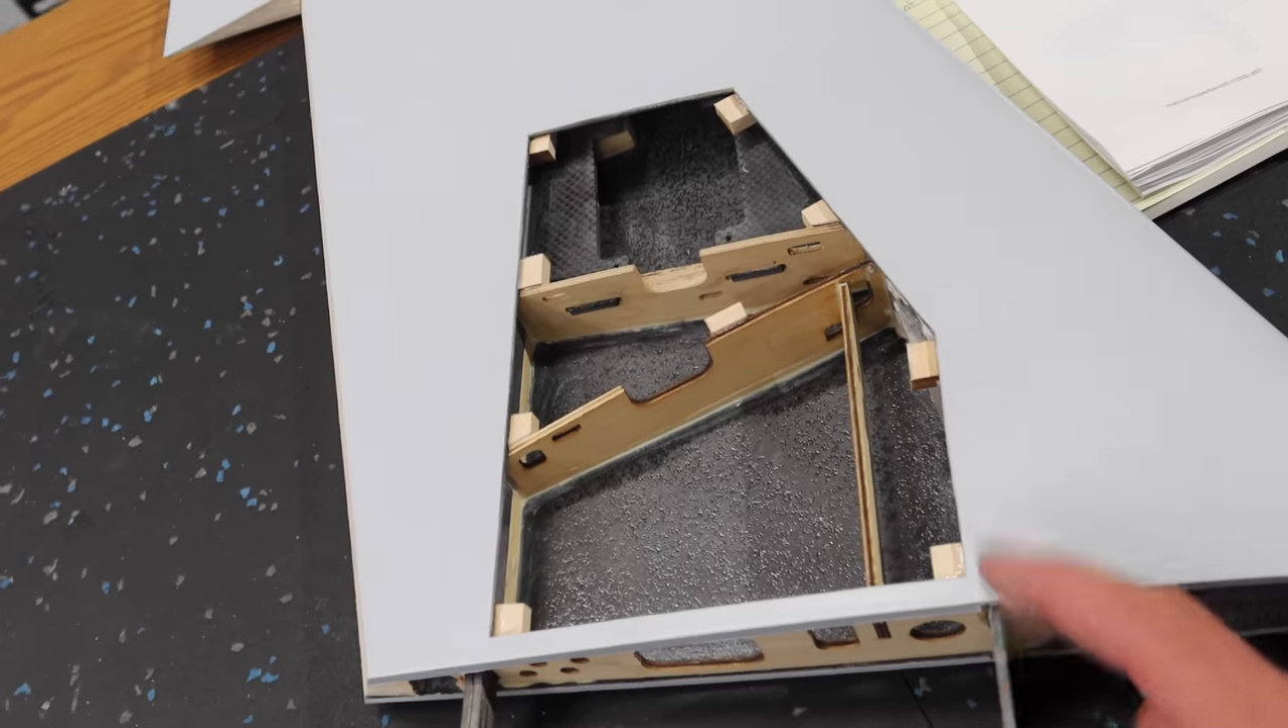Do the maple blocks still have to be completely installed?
No.